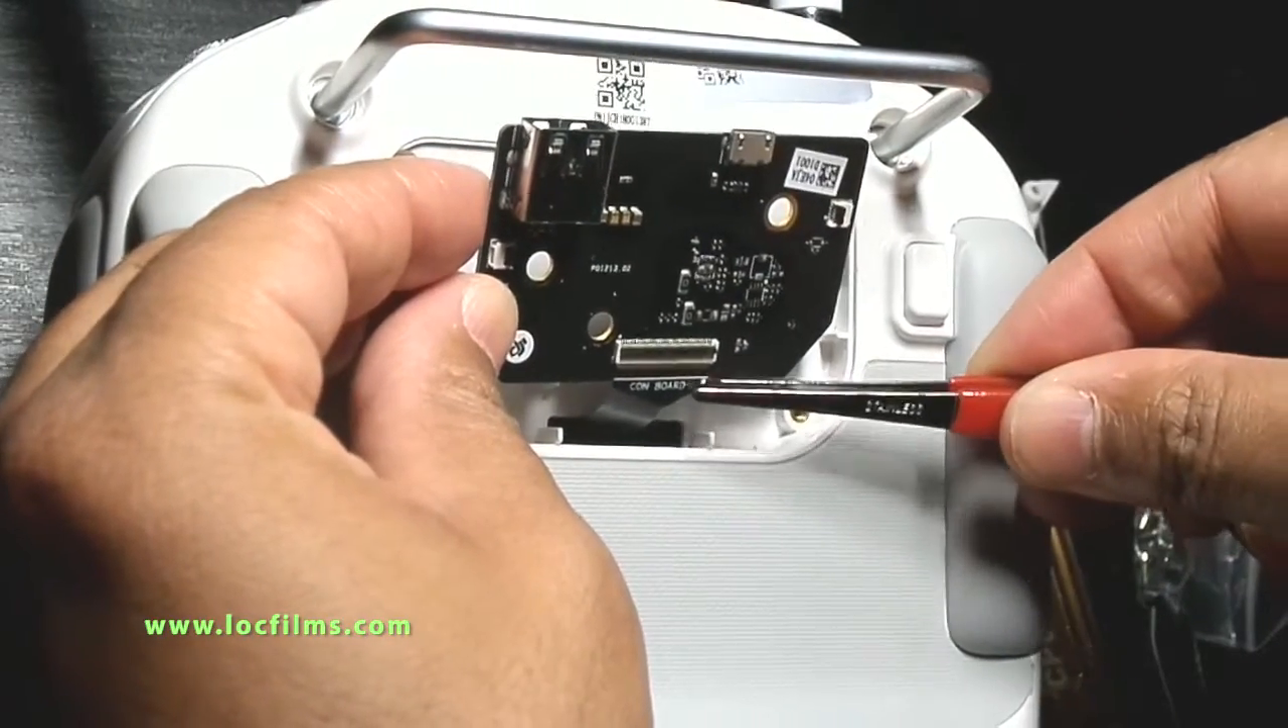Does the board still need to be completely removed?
Yes.